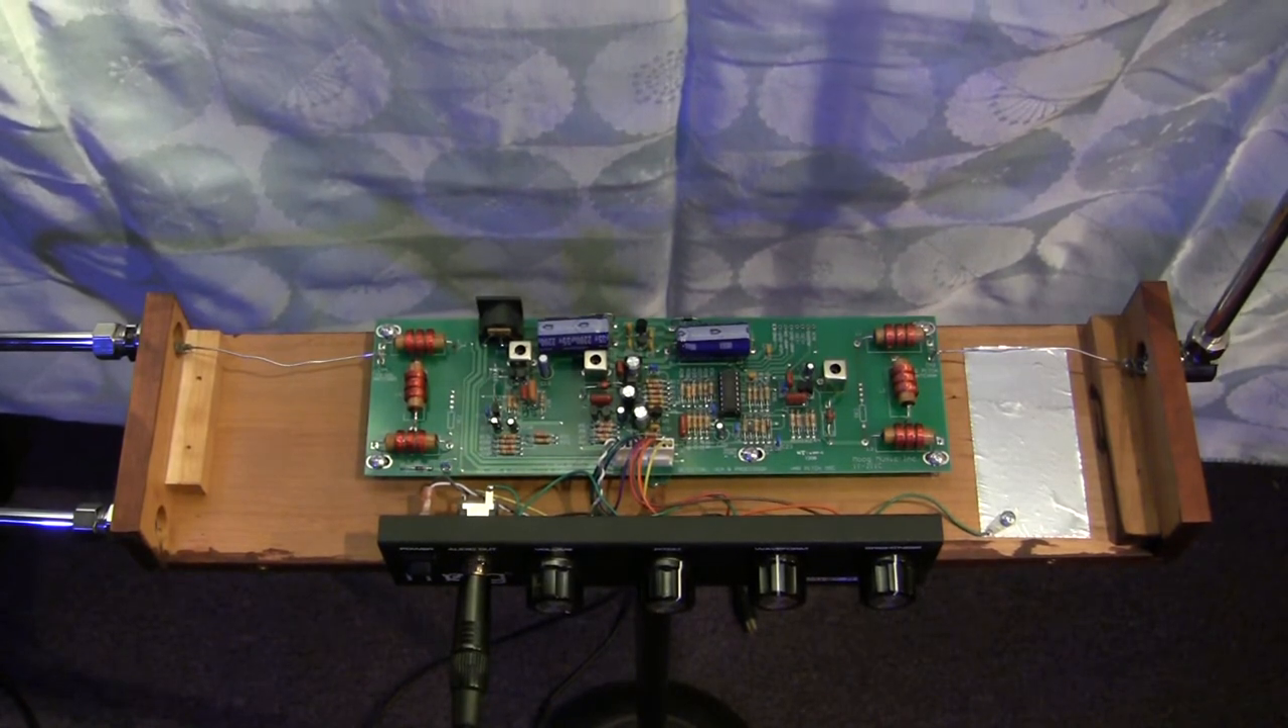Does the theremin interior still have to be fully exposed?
No.